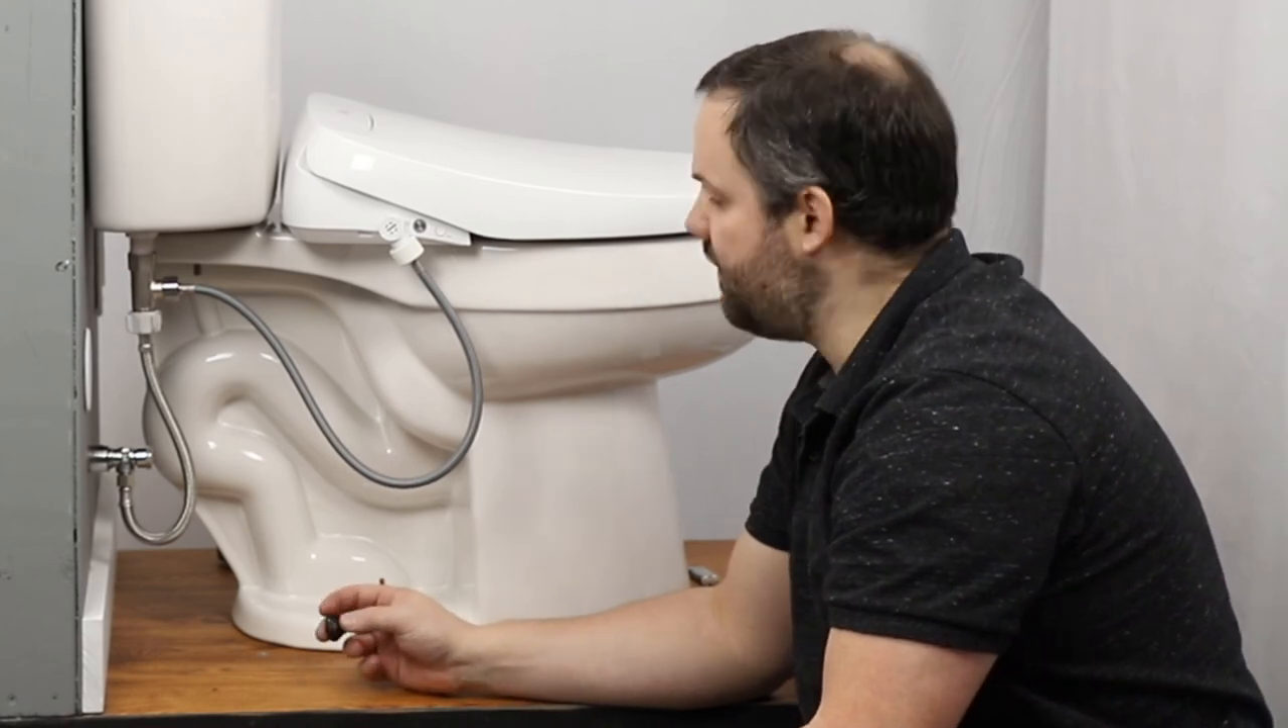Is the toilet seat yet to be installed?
No.